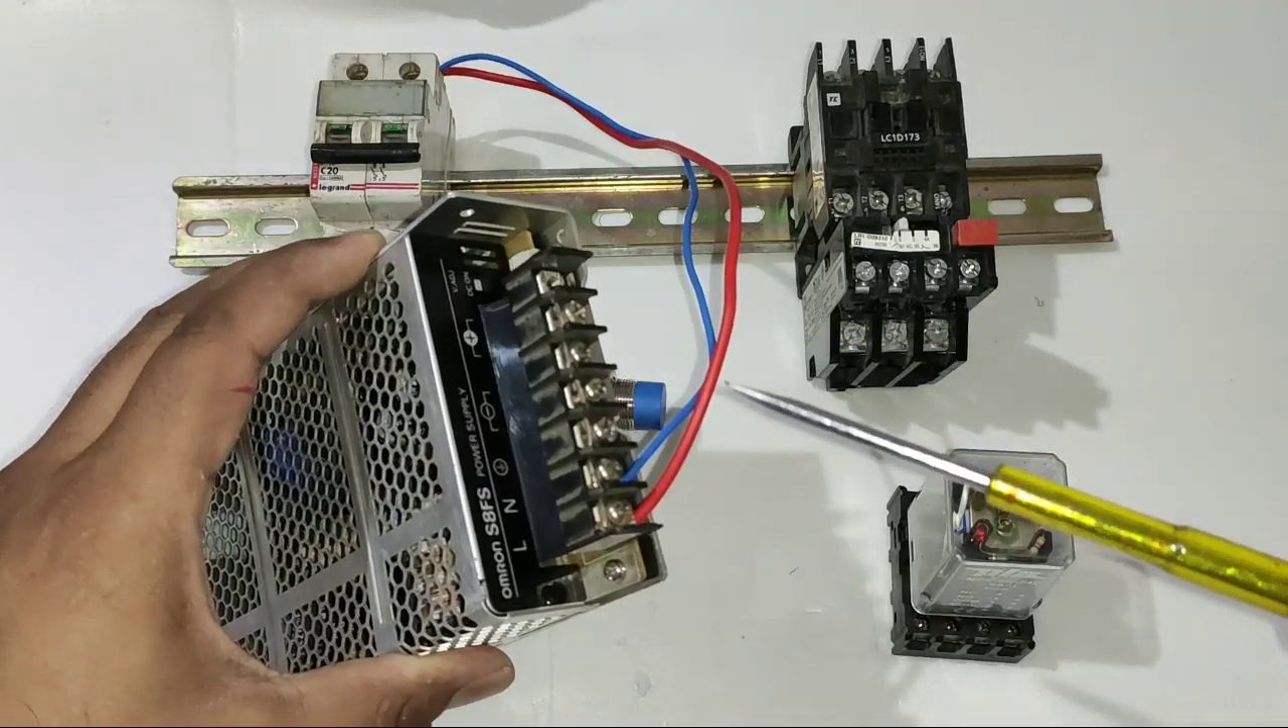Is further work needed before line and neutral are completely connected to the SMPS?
No.